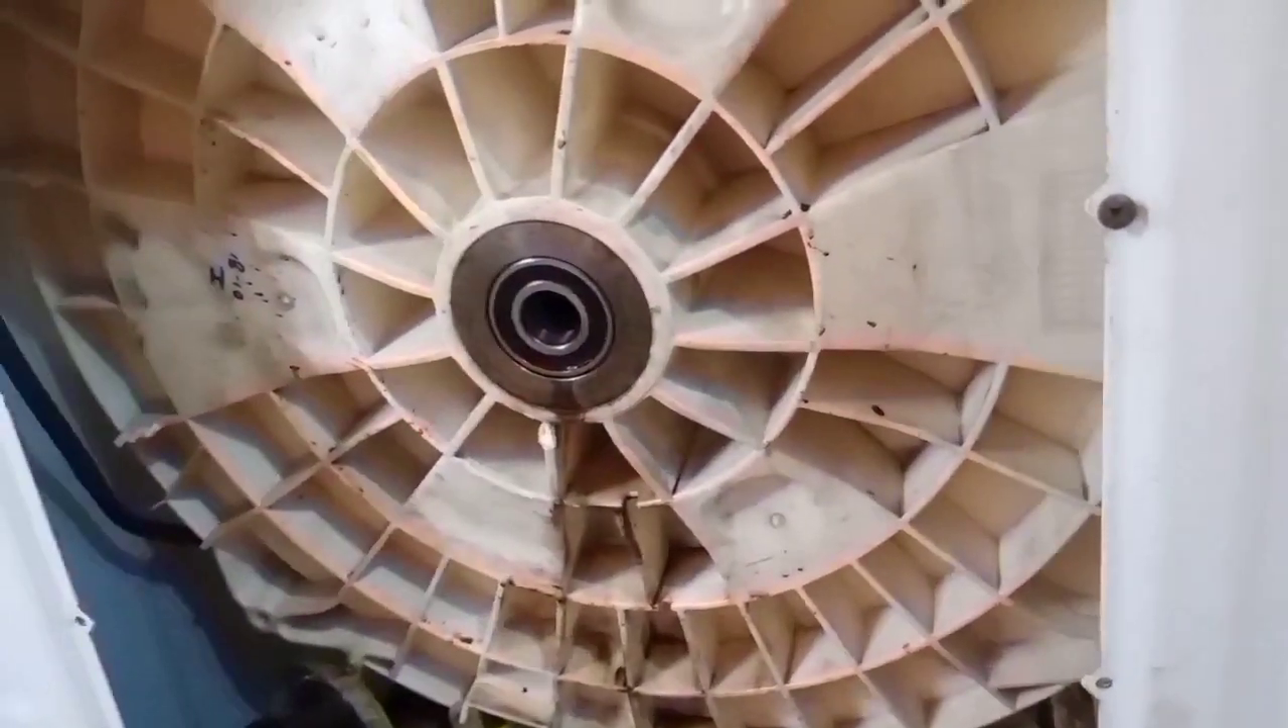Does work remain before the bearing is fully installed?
No.